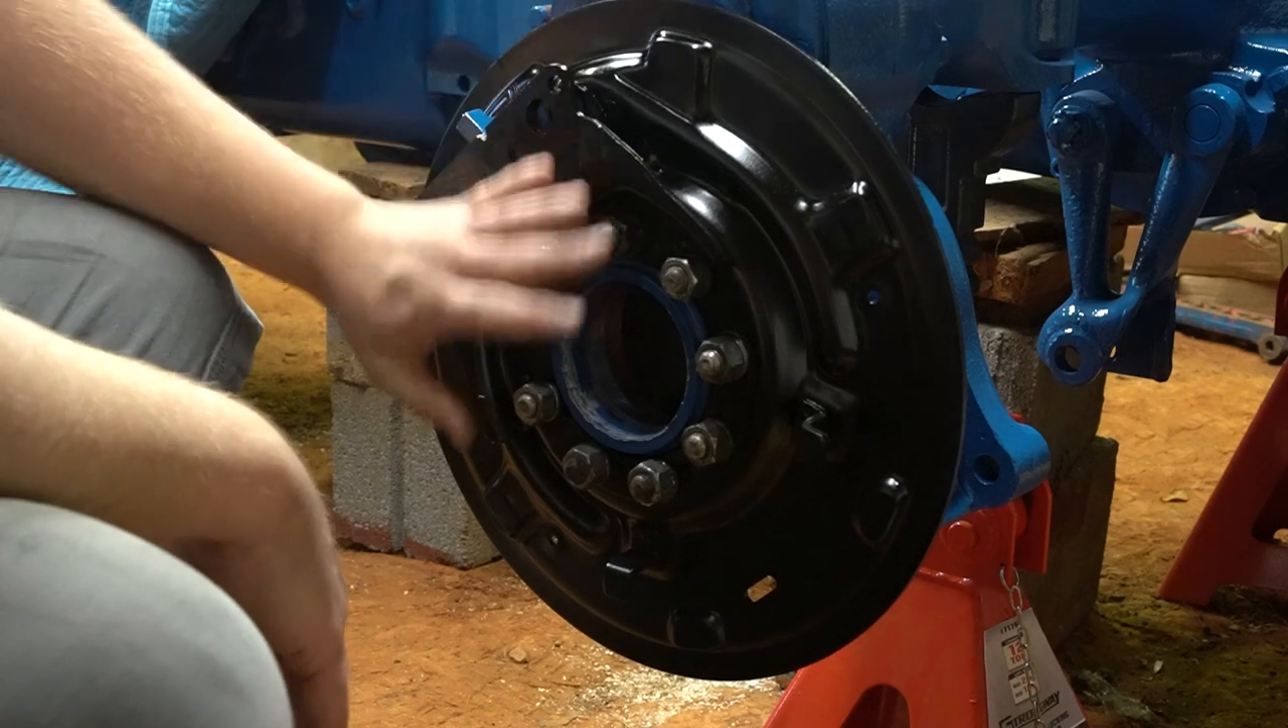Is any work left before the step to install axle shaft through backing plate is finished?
Yes.